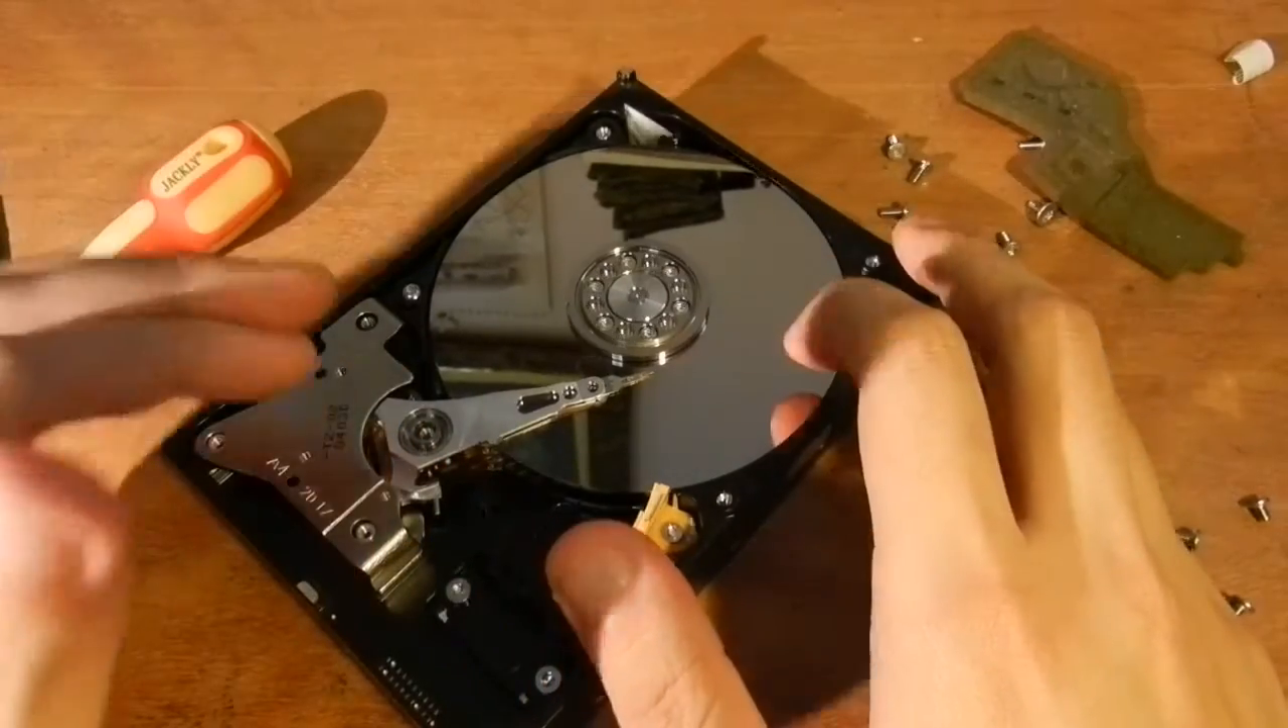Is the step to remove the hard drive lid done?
Yes.